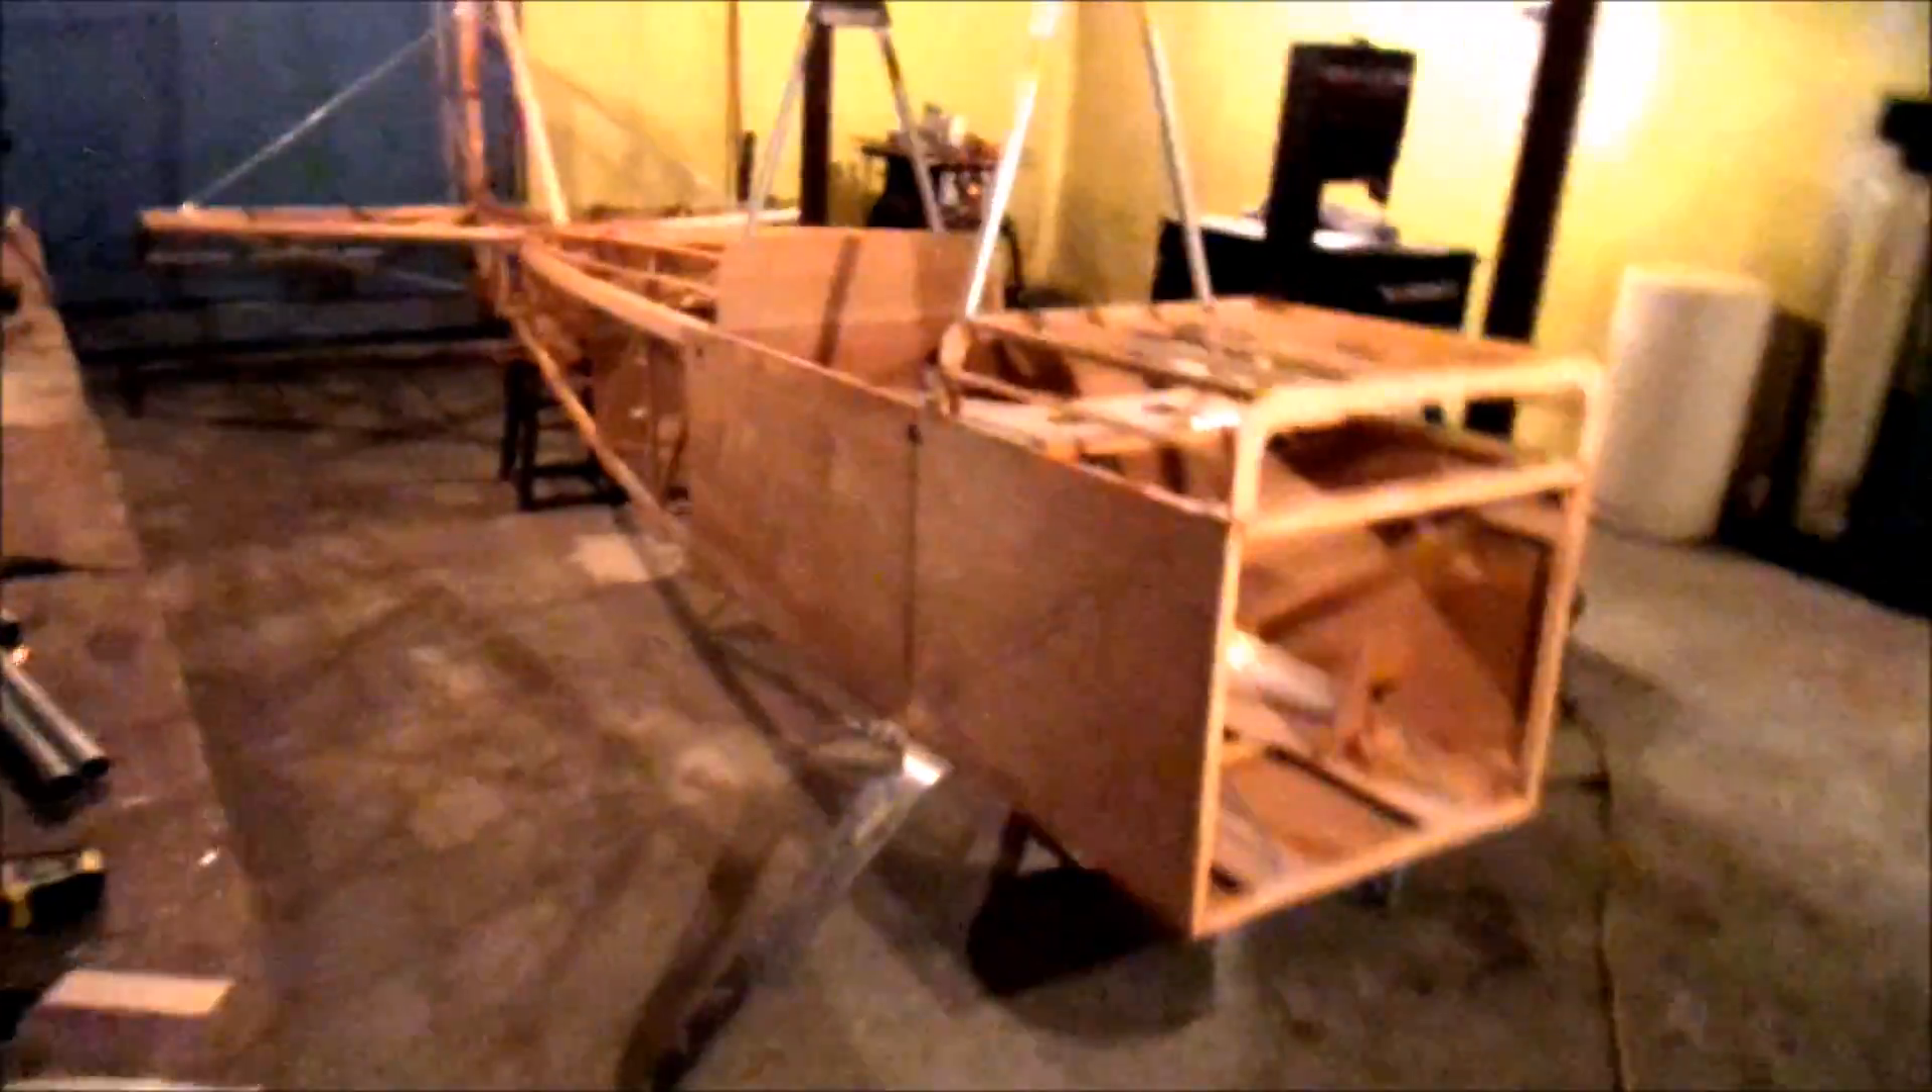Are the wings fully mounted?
No.